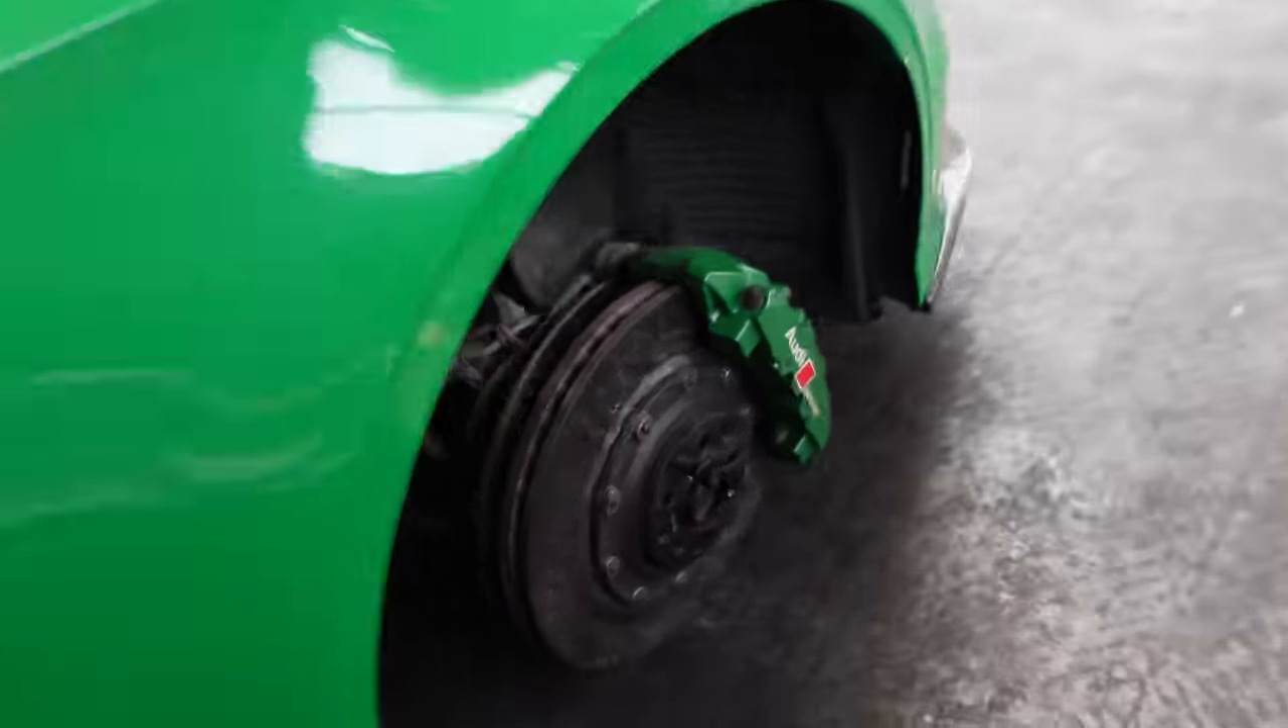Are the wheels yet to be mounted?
Yes.